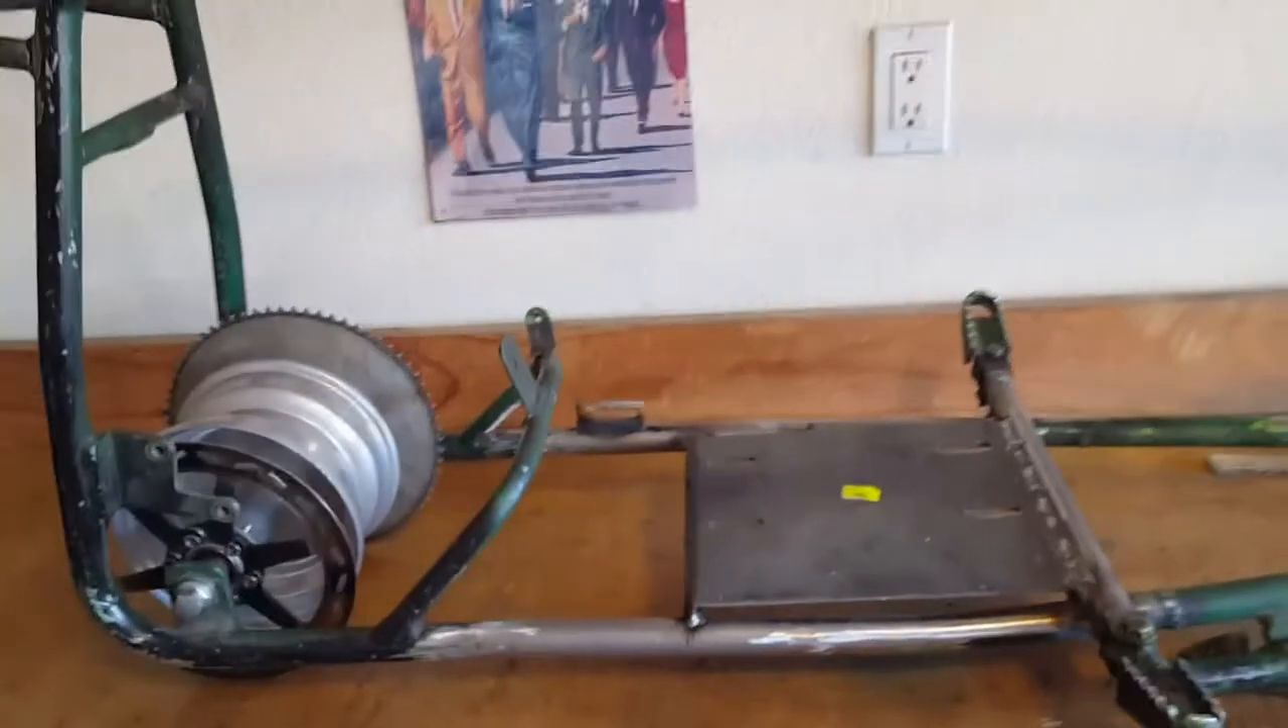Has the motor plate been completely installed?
Yes.